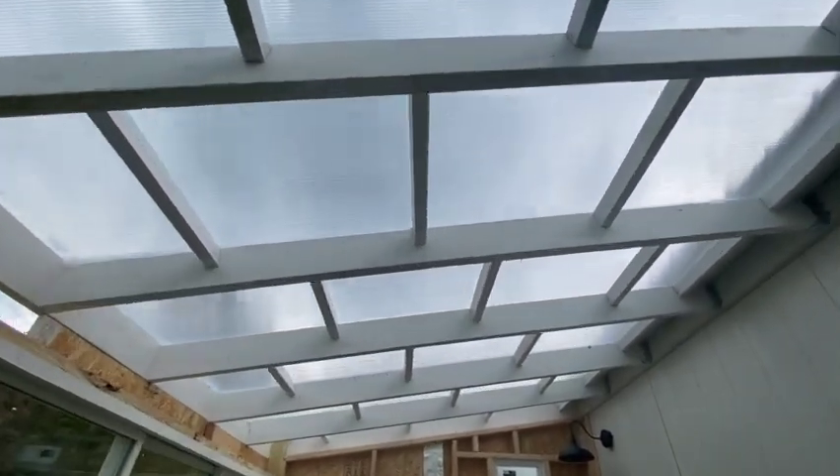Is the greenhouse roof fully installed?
Yes.